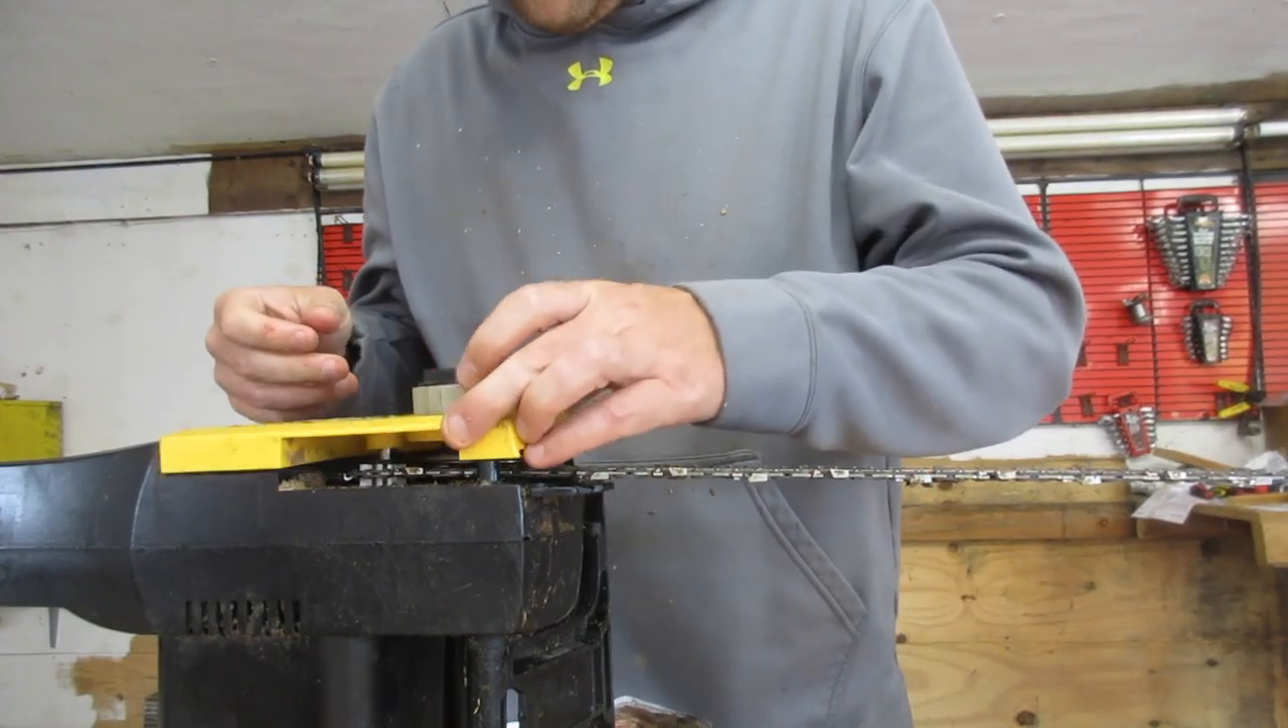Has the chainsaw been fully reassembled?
No.